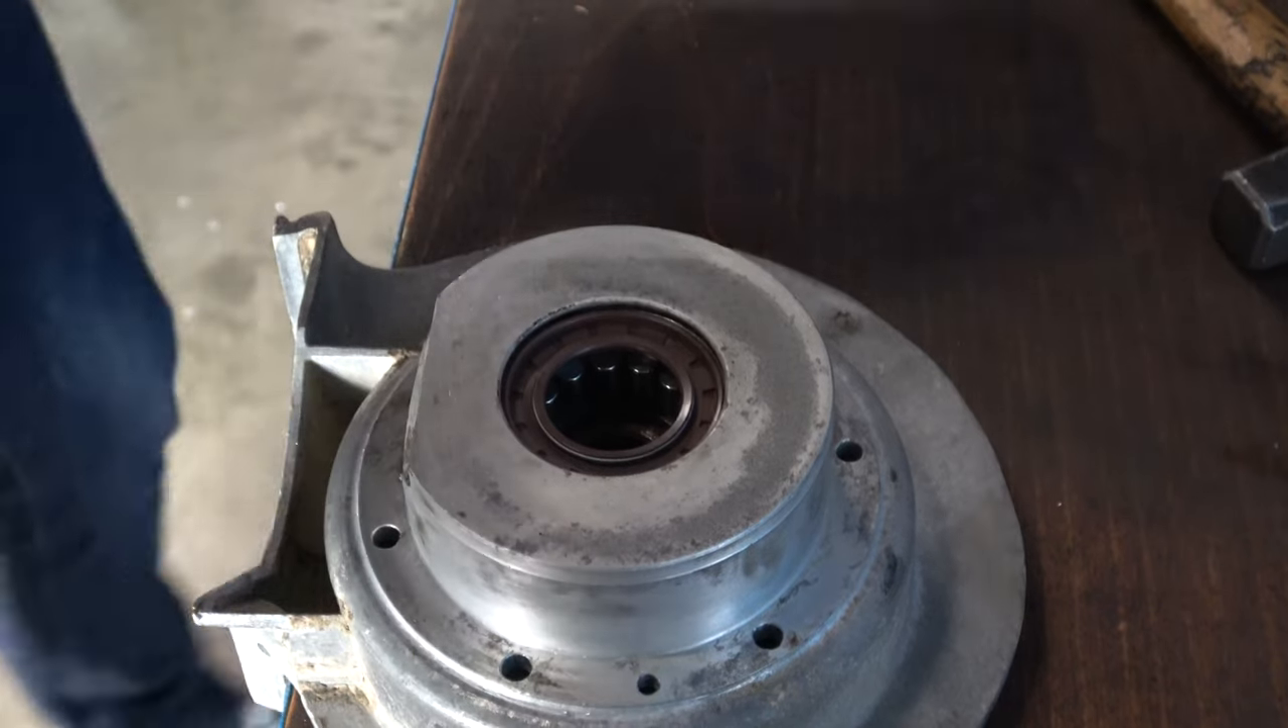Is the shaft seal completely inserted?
Yes.